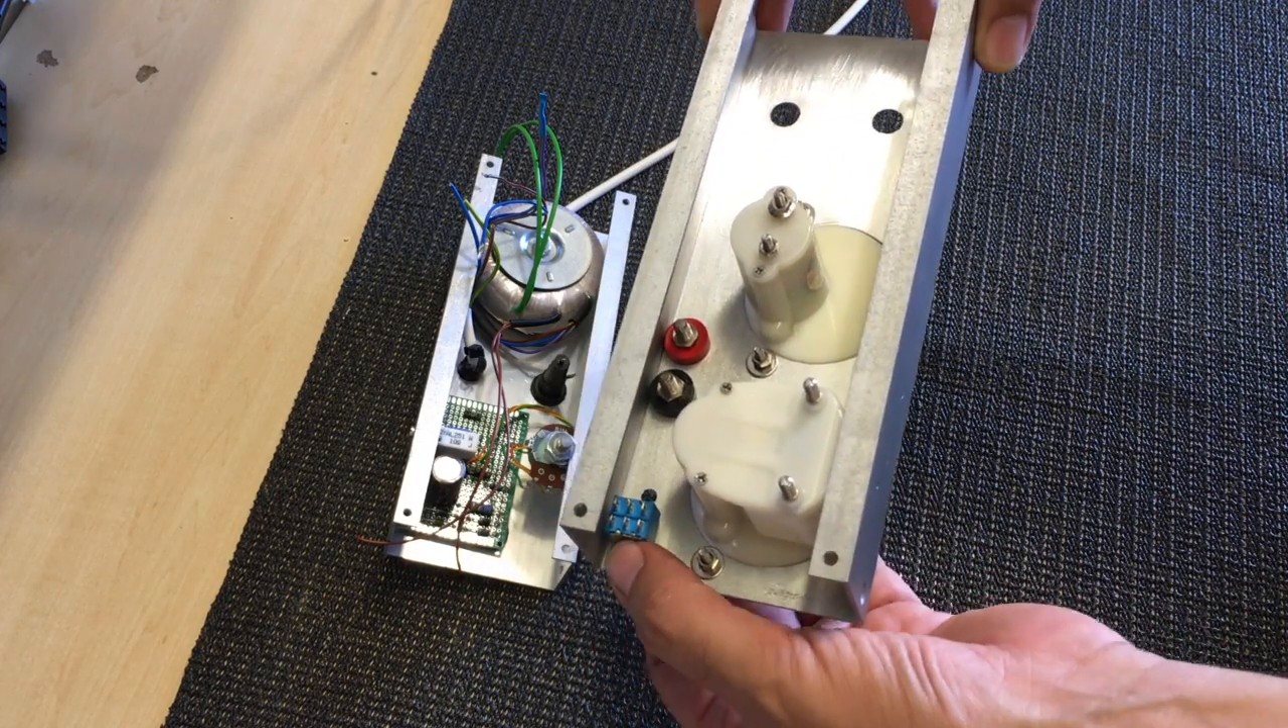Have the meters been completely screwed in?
Yes.